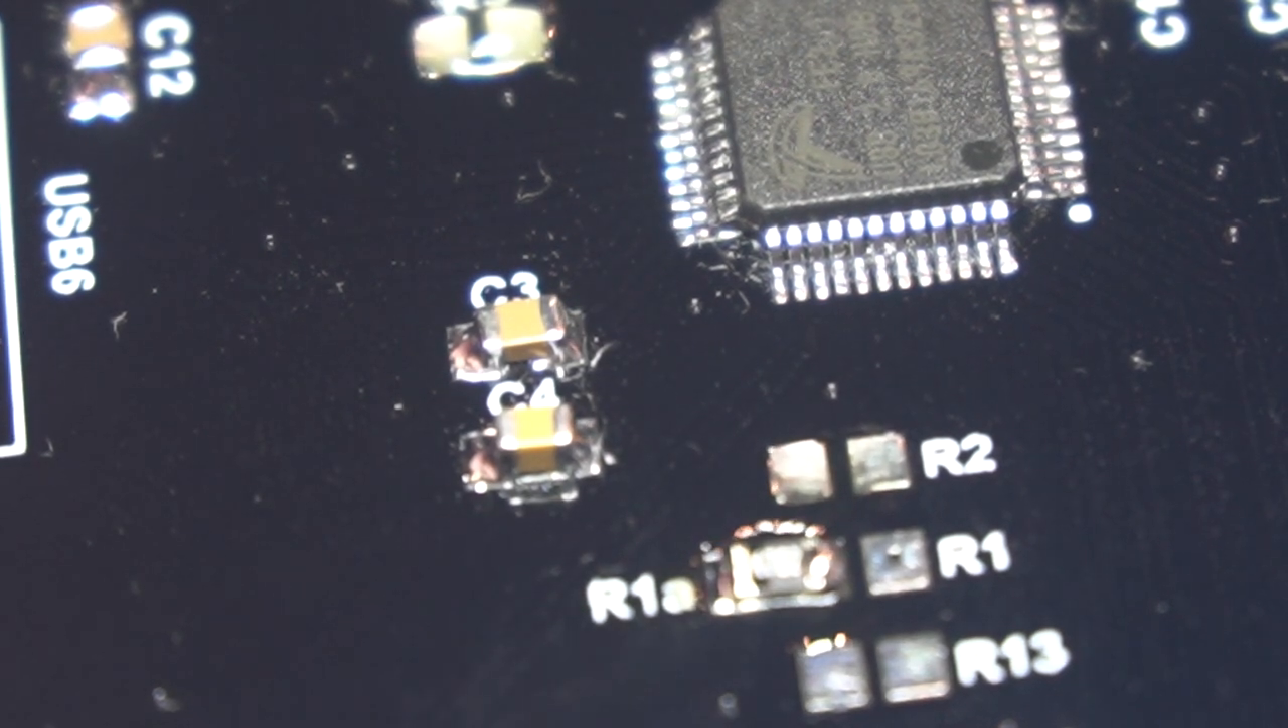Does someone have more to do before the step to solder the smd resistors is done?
Yes.